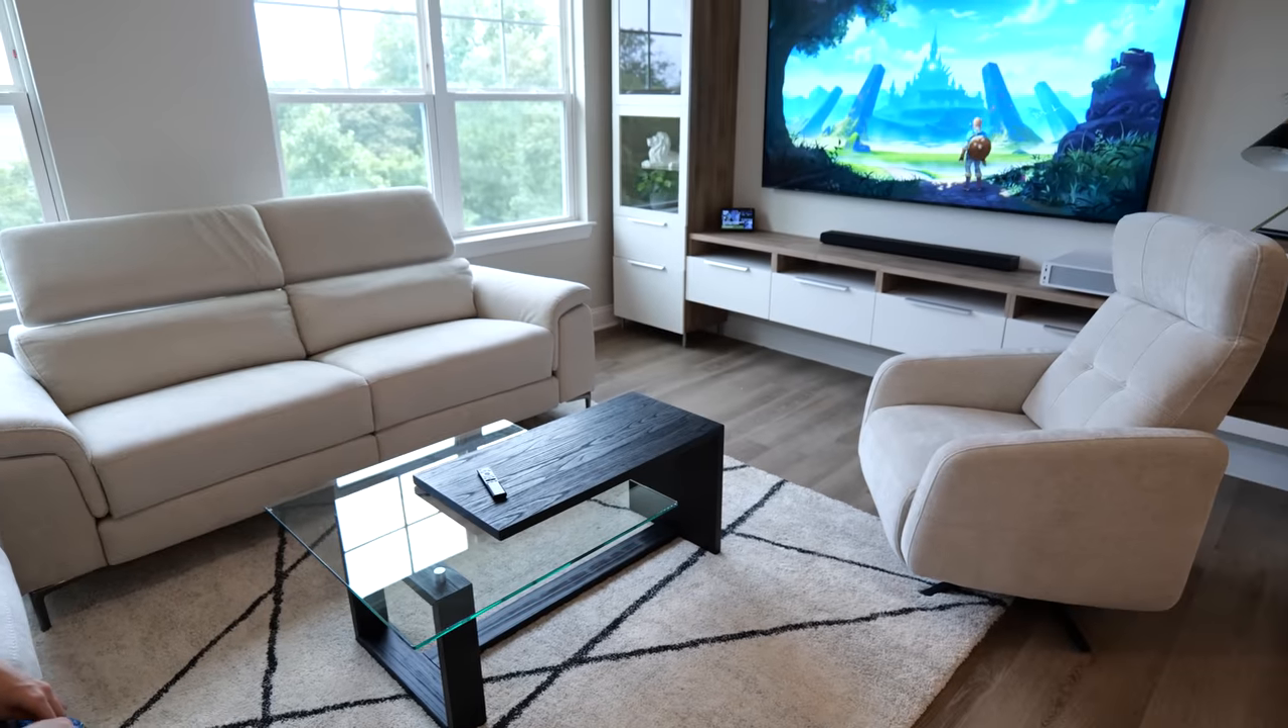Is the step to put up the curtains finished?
No.